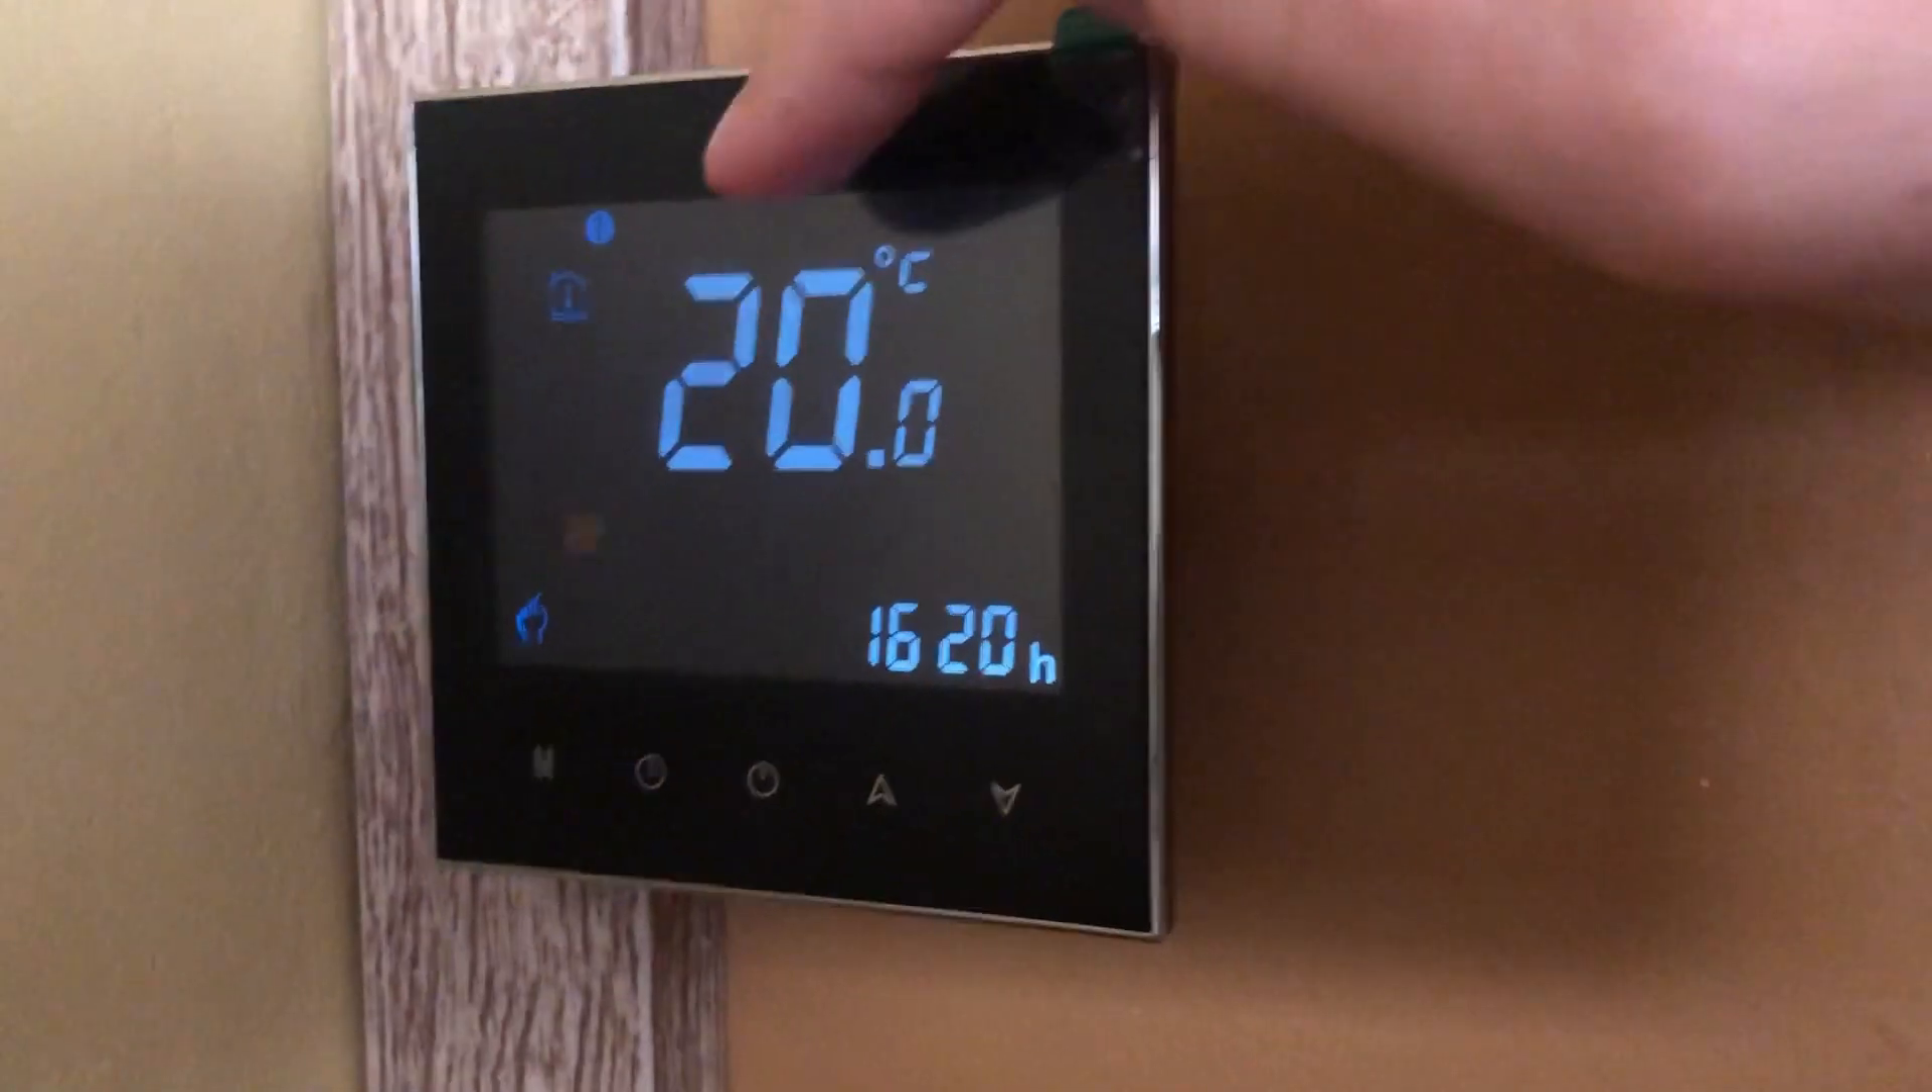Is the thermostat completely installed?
Yes.